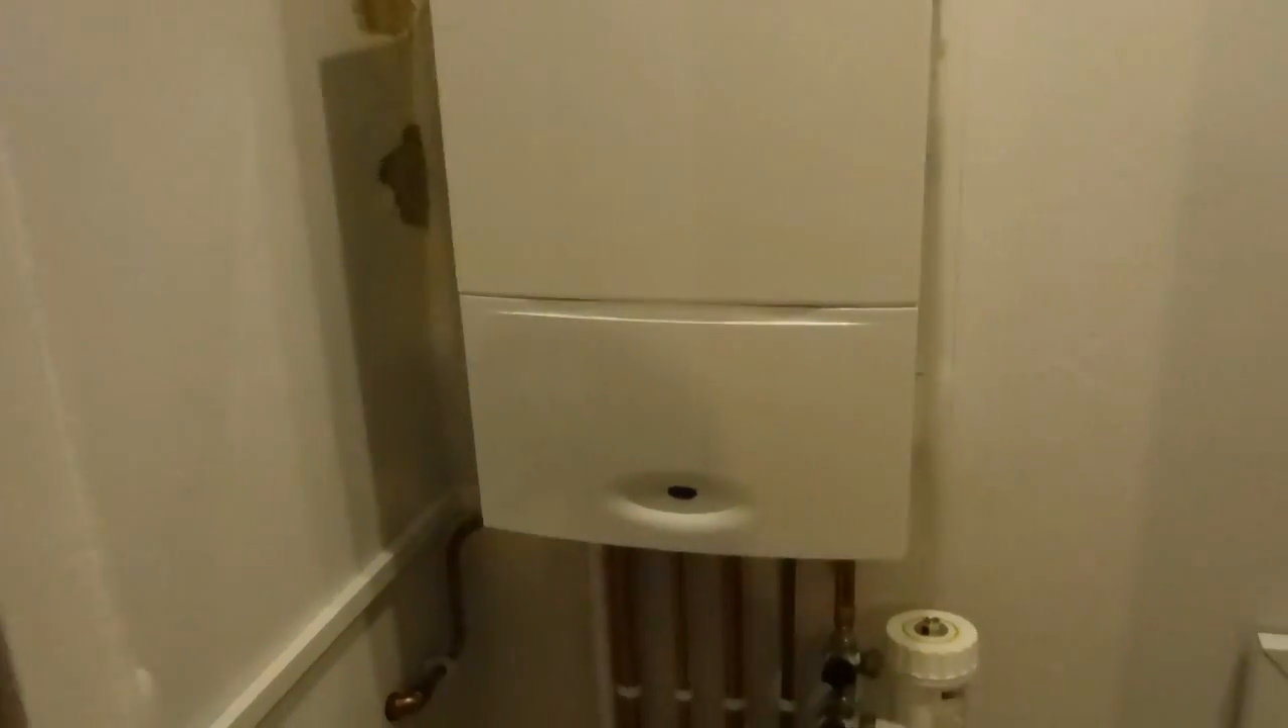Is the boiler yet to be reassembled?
No.